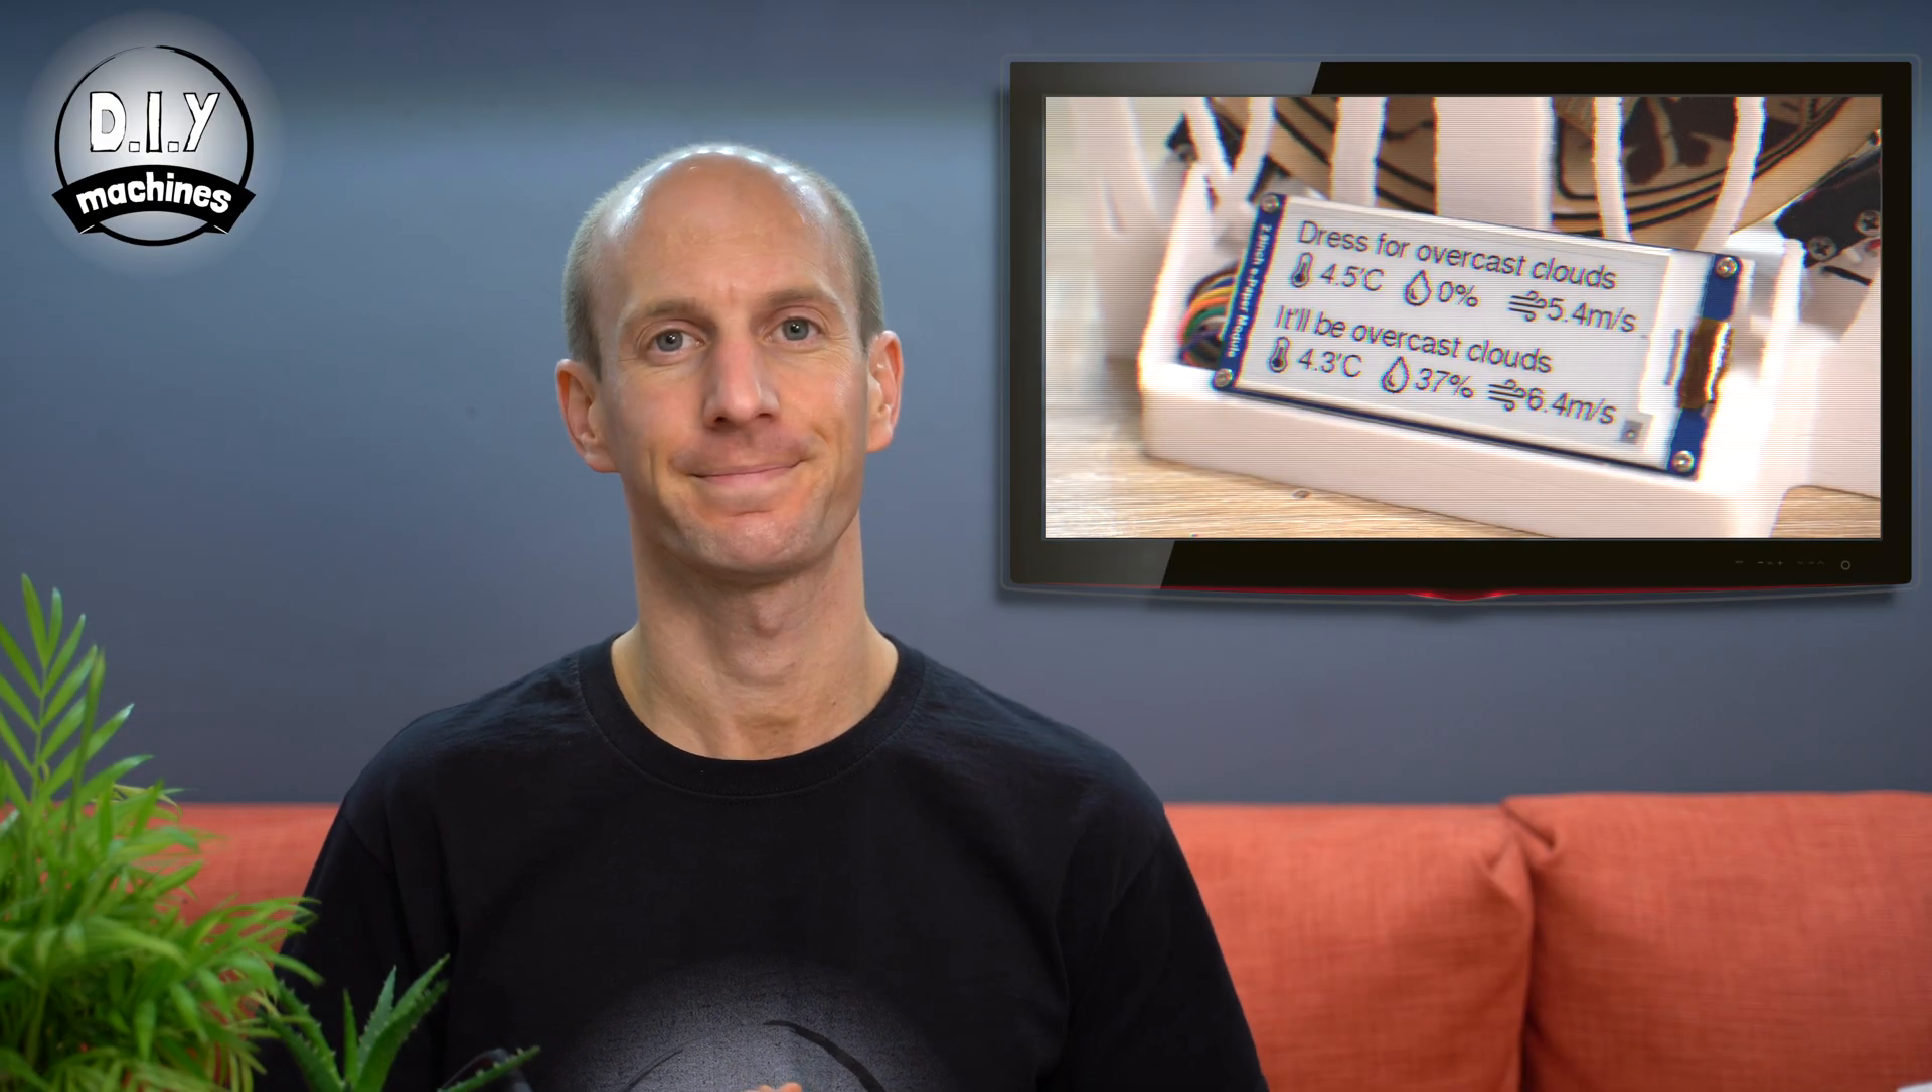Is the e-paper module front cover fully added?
No.